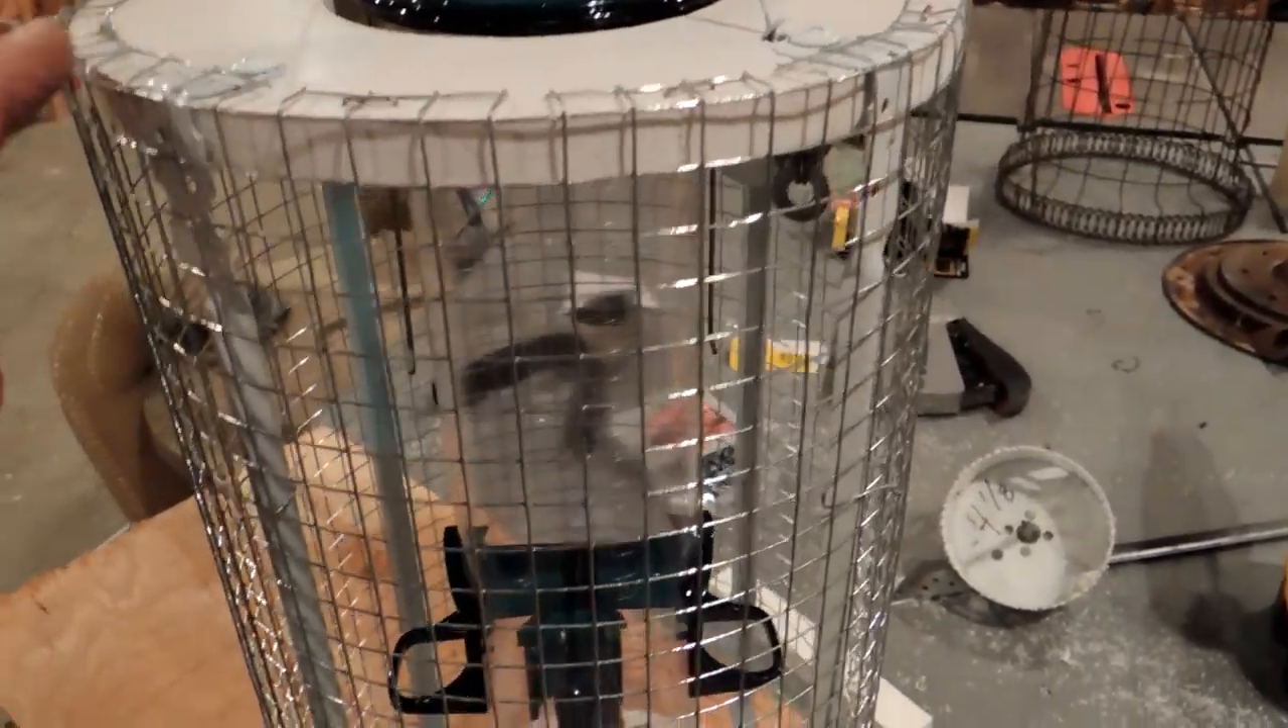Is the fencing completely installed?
Yes.